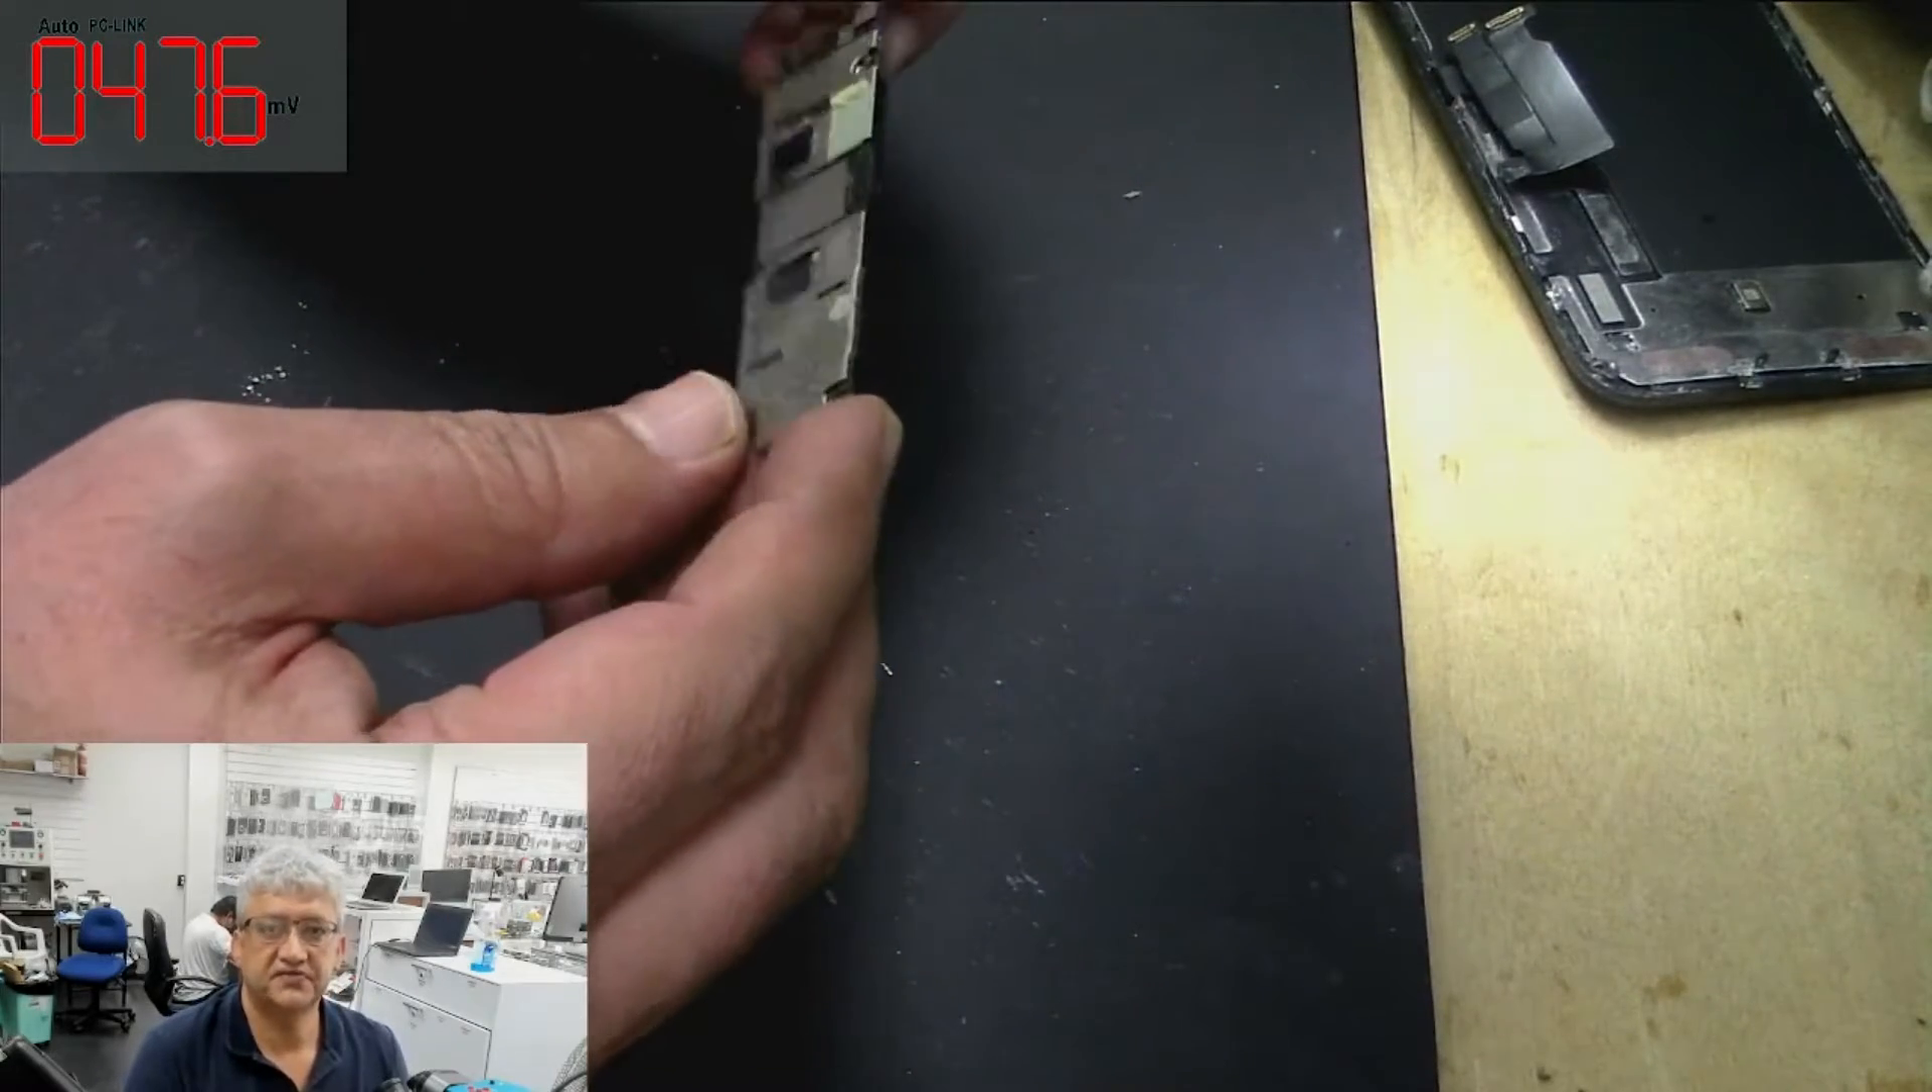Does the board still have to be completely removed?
No.